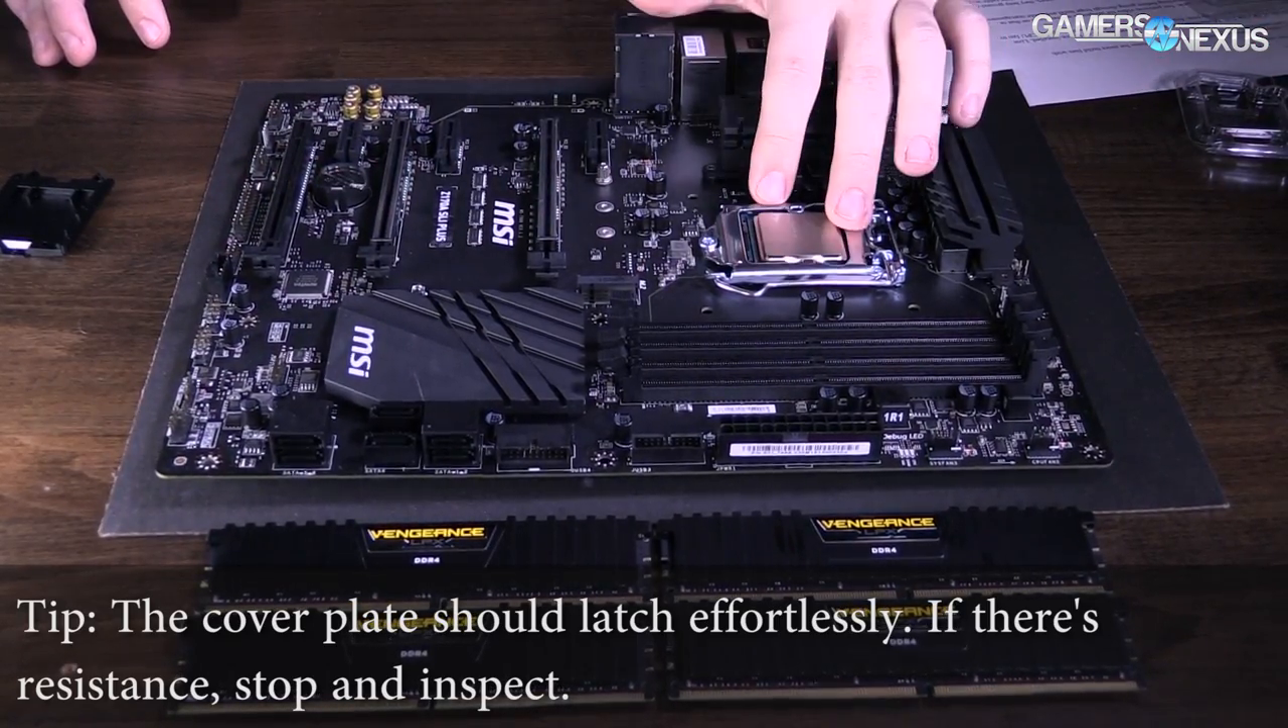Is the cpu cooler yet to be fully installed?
Yes.